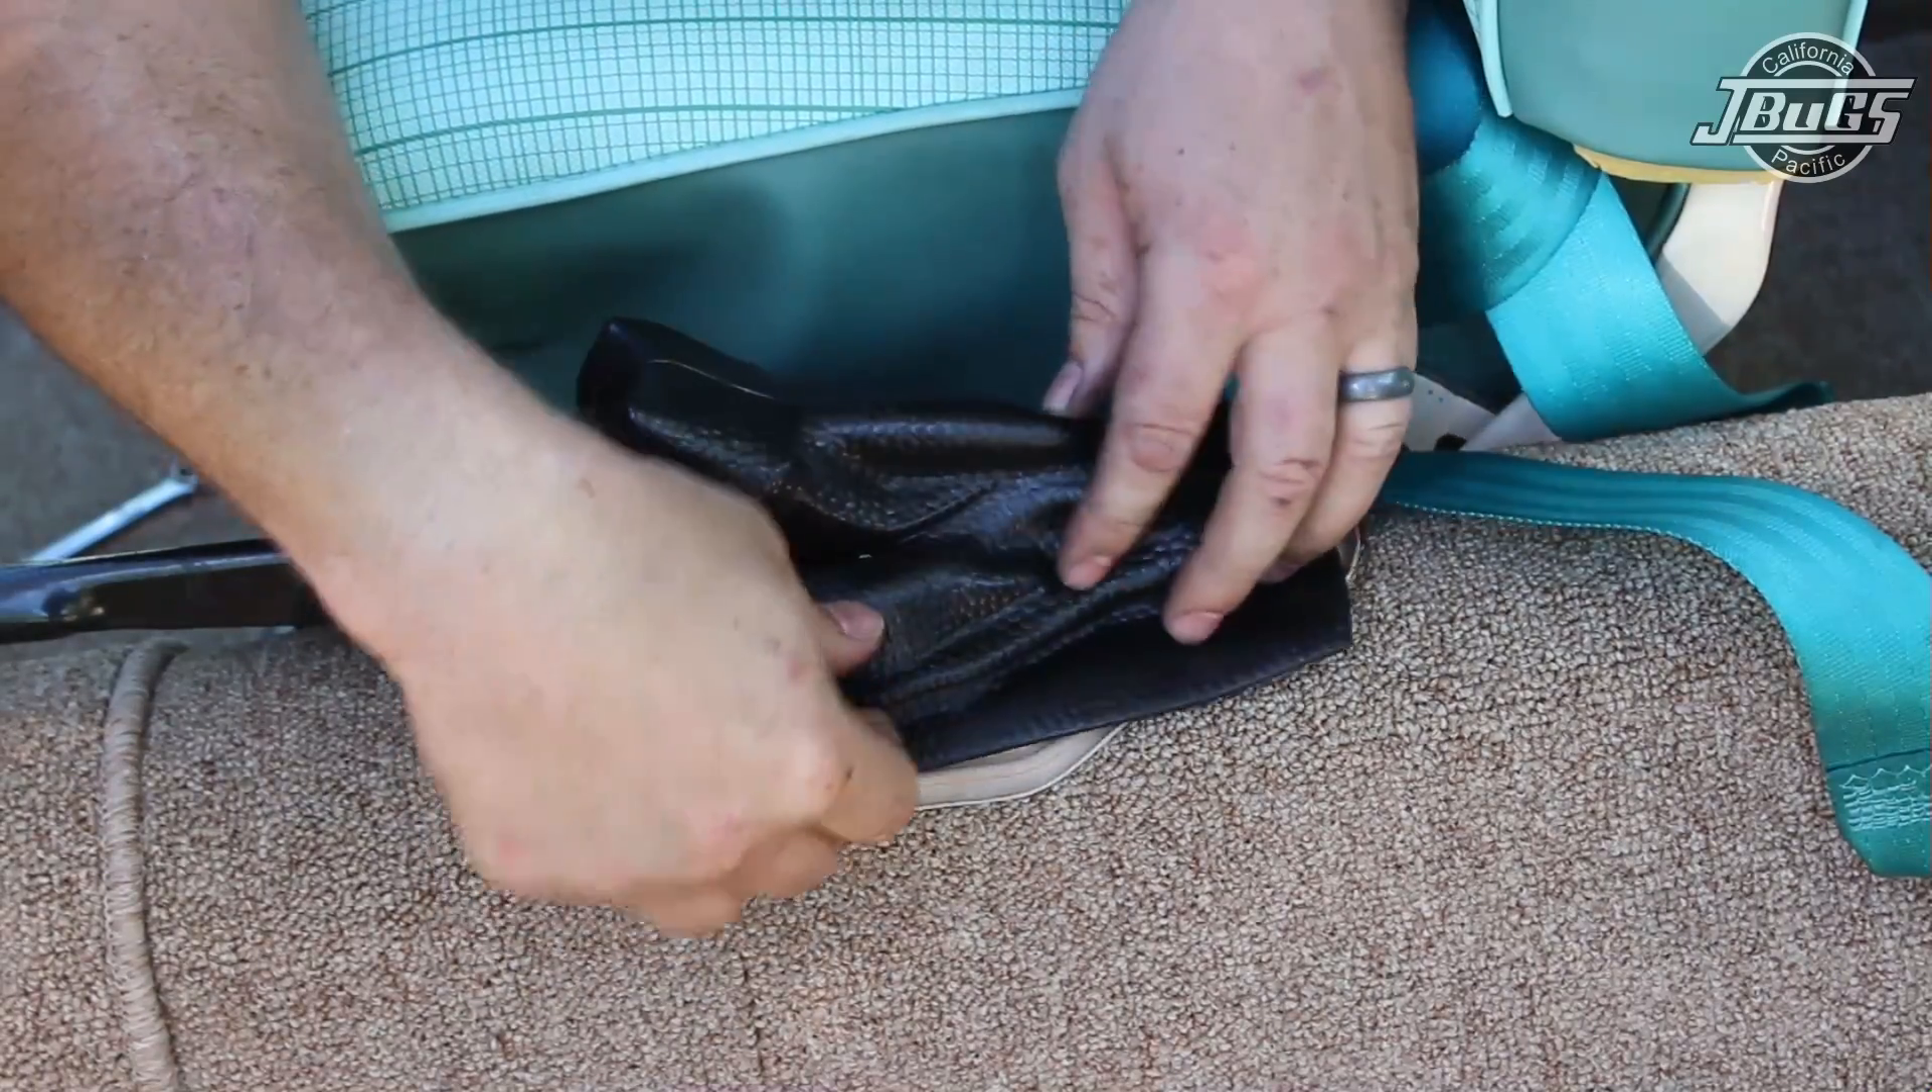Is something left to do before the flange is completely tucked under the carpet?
Yes.